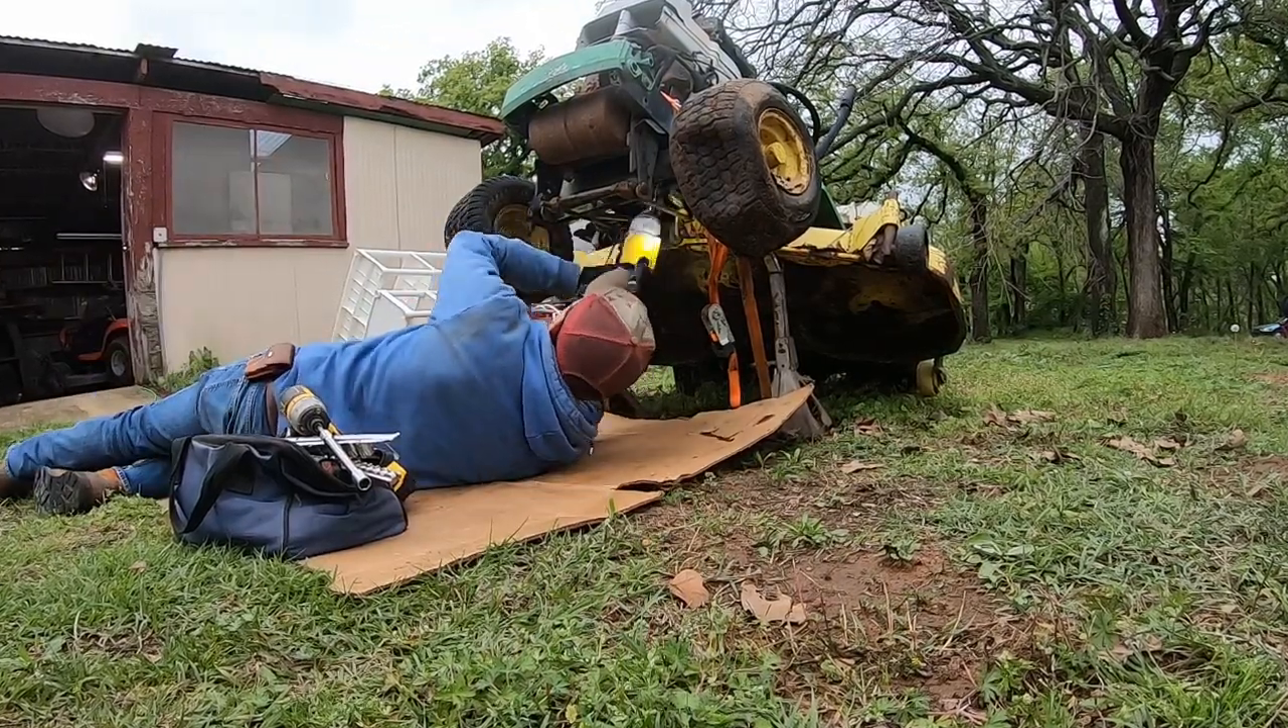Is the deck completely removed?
No.